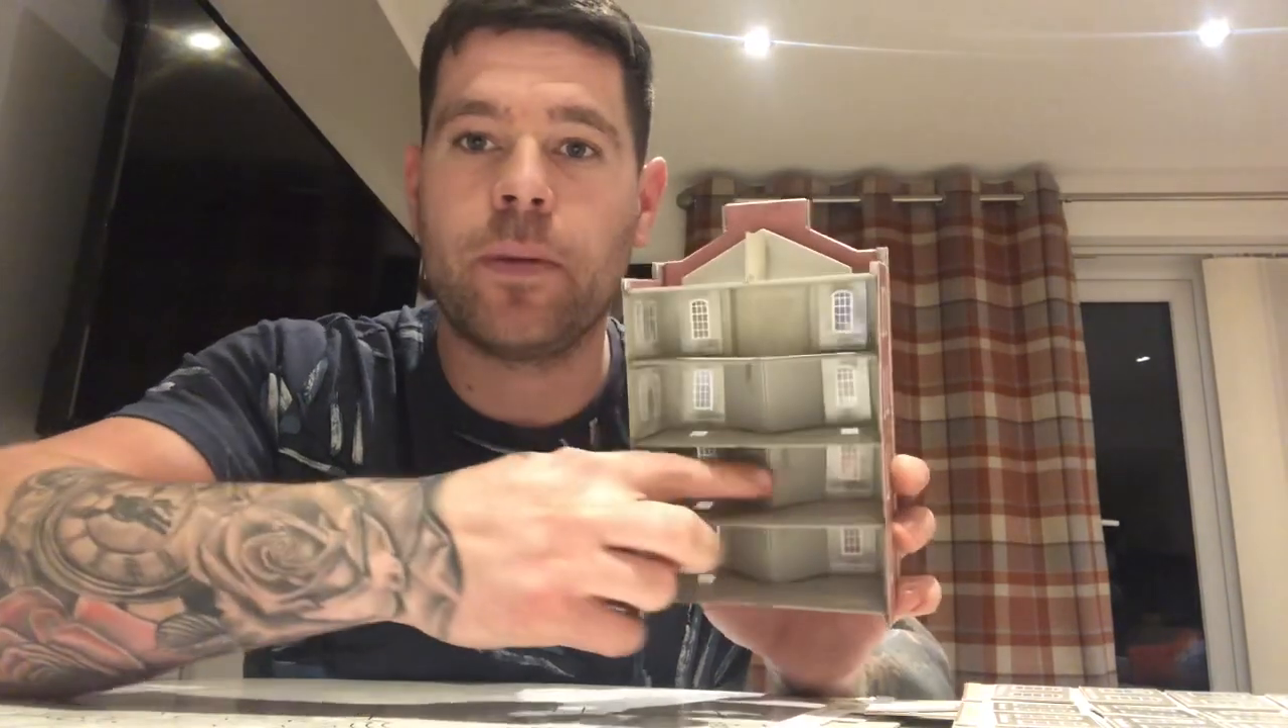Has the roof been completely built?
No.